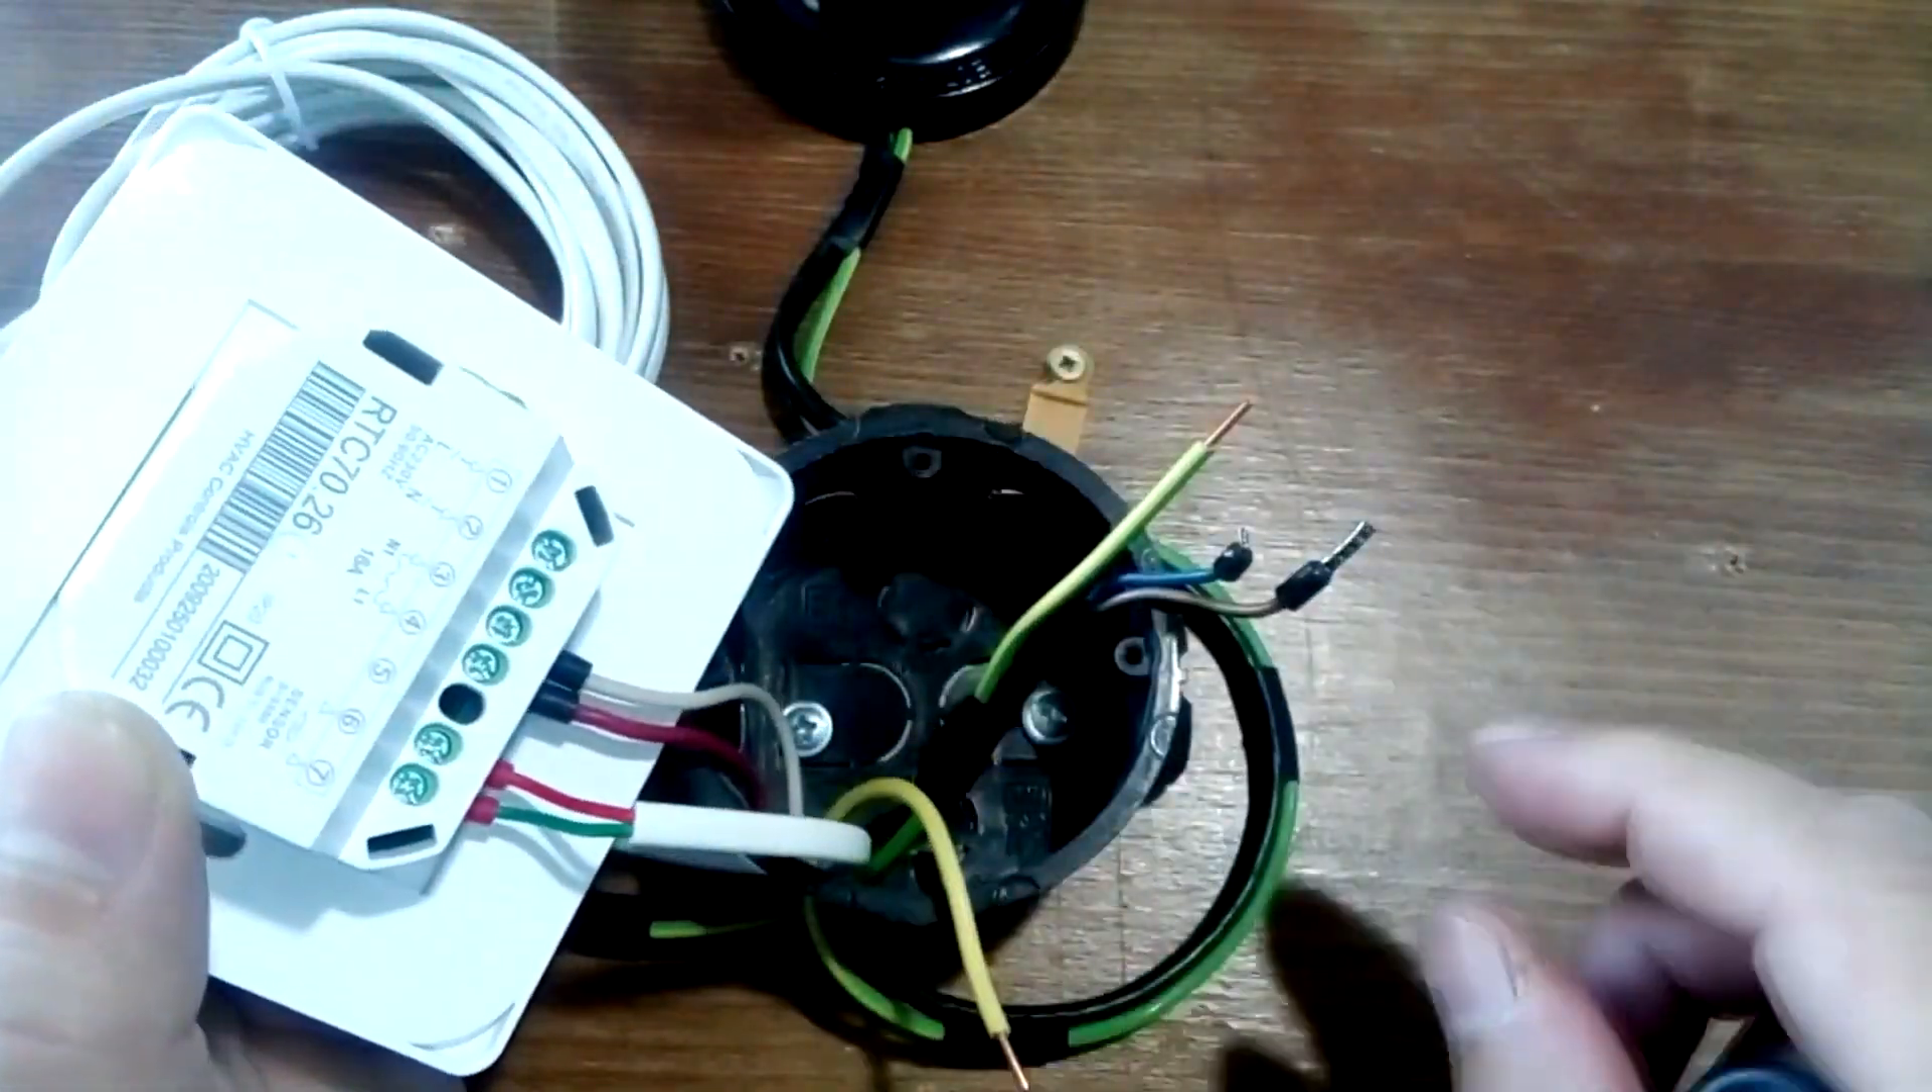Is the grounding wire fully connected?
No.